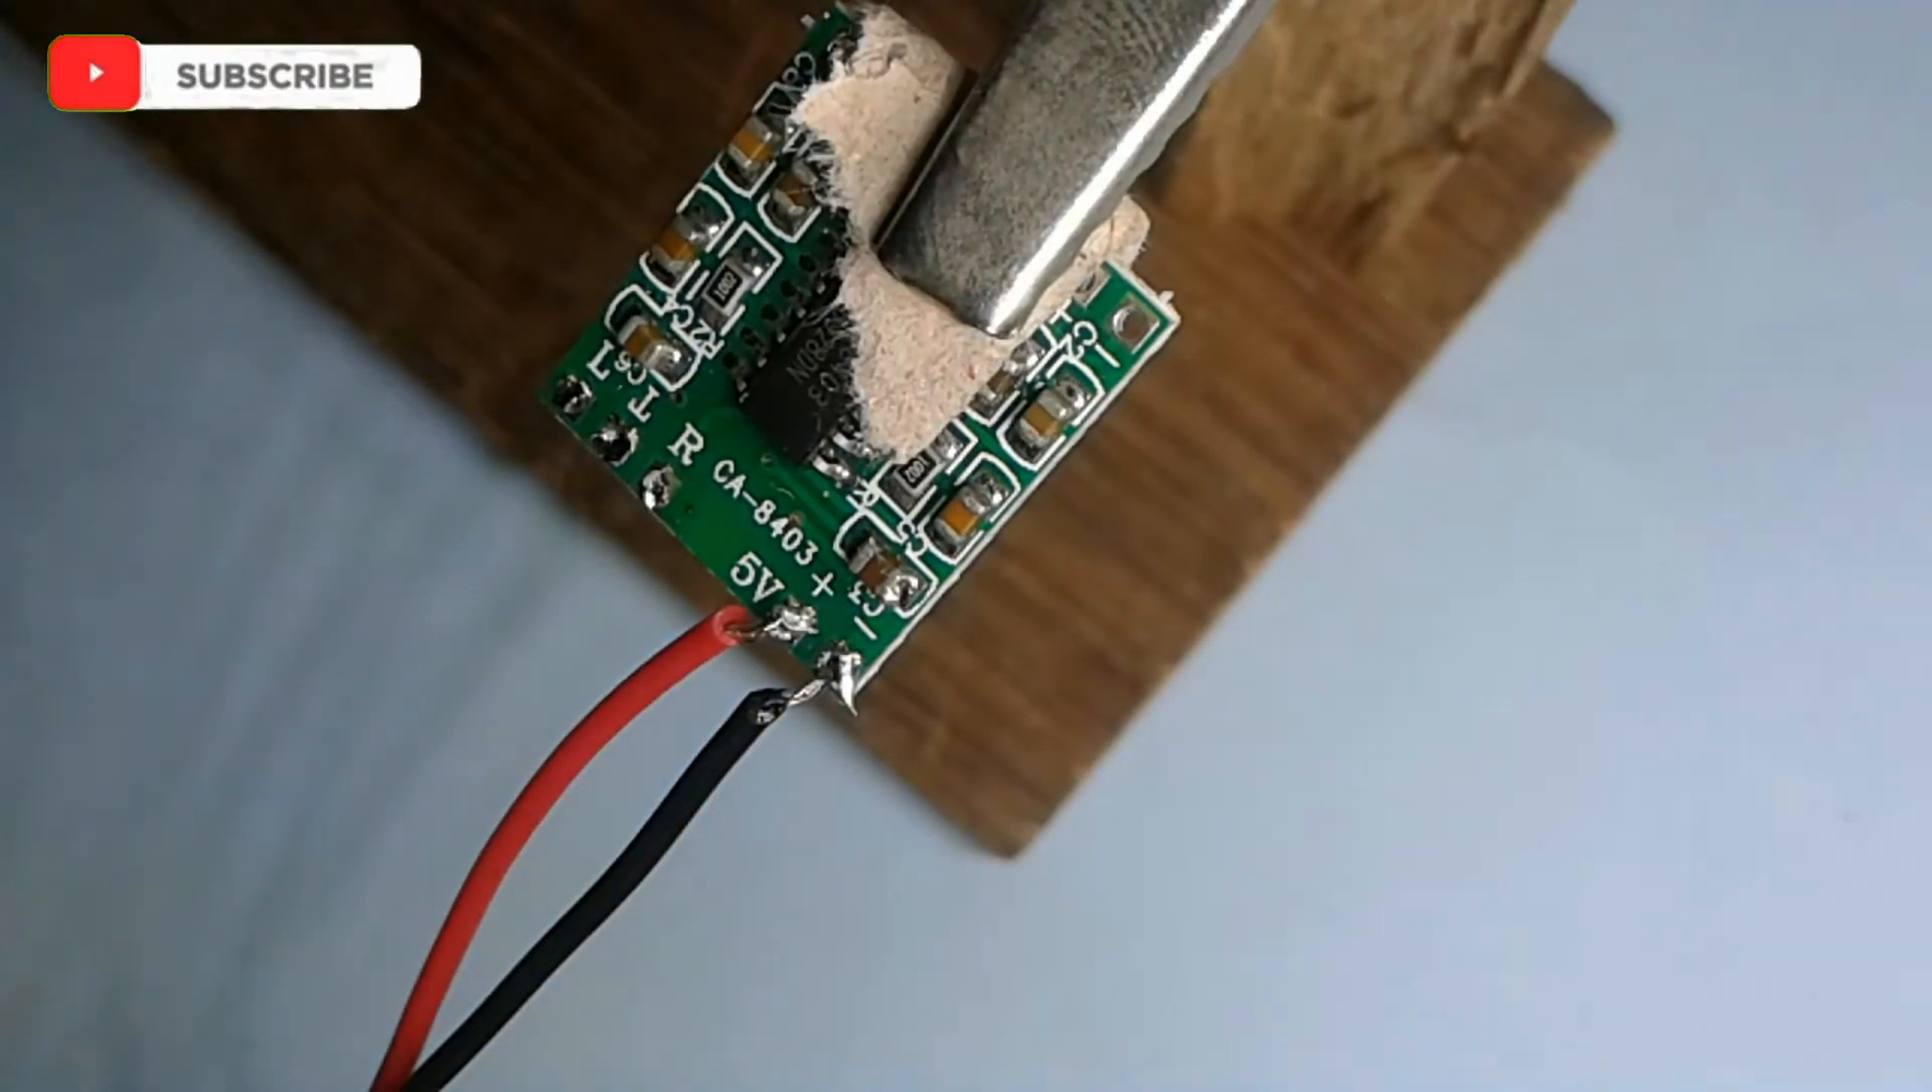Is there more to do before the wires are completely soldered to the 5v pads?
No.